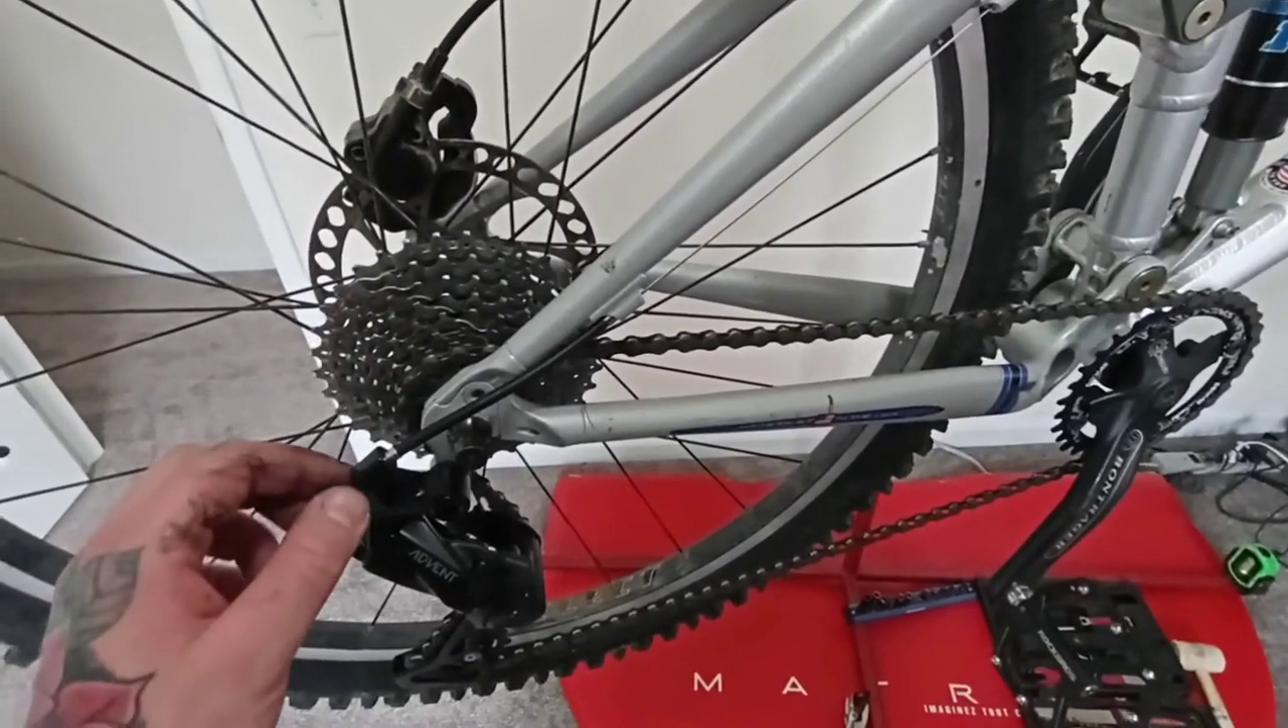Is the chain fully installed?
Yes.